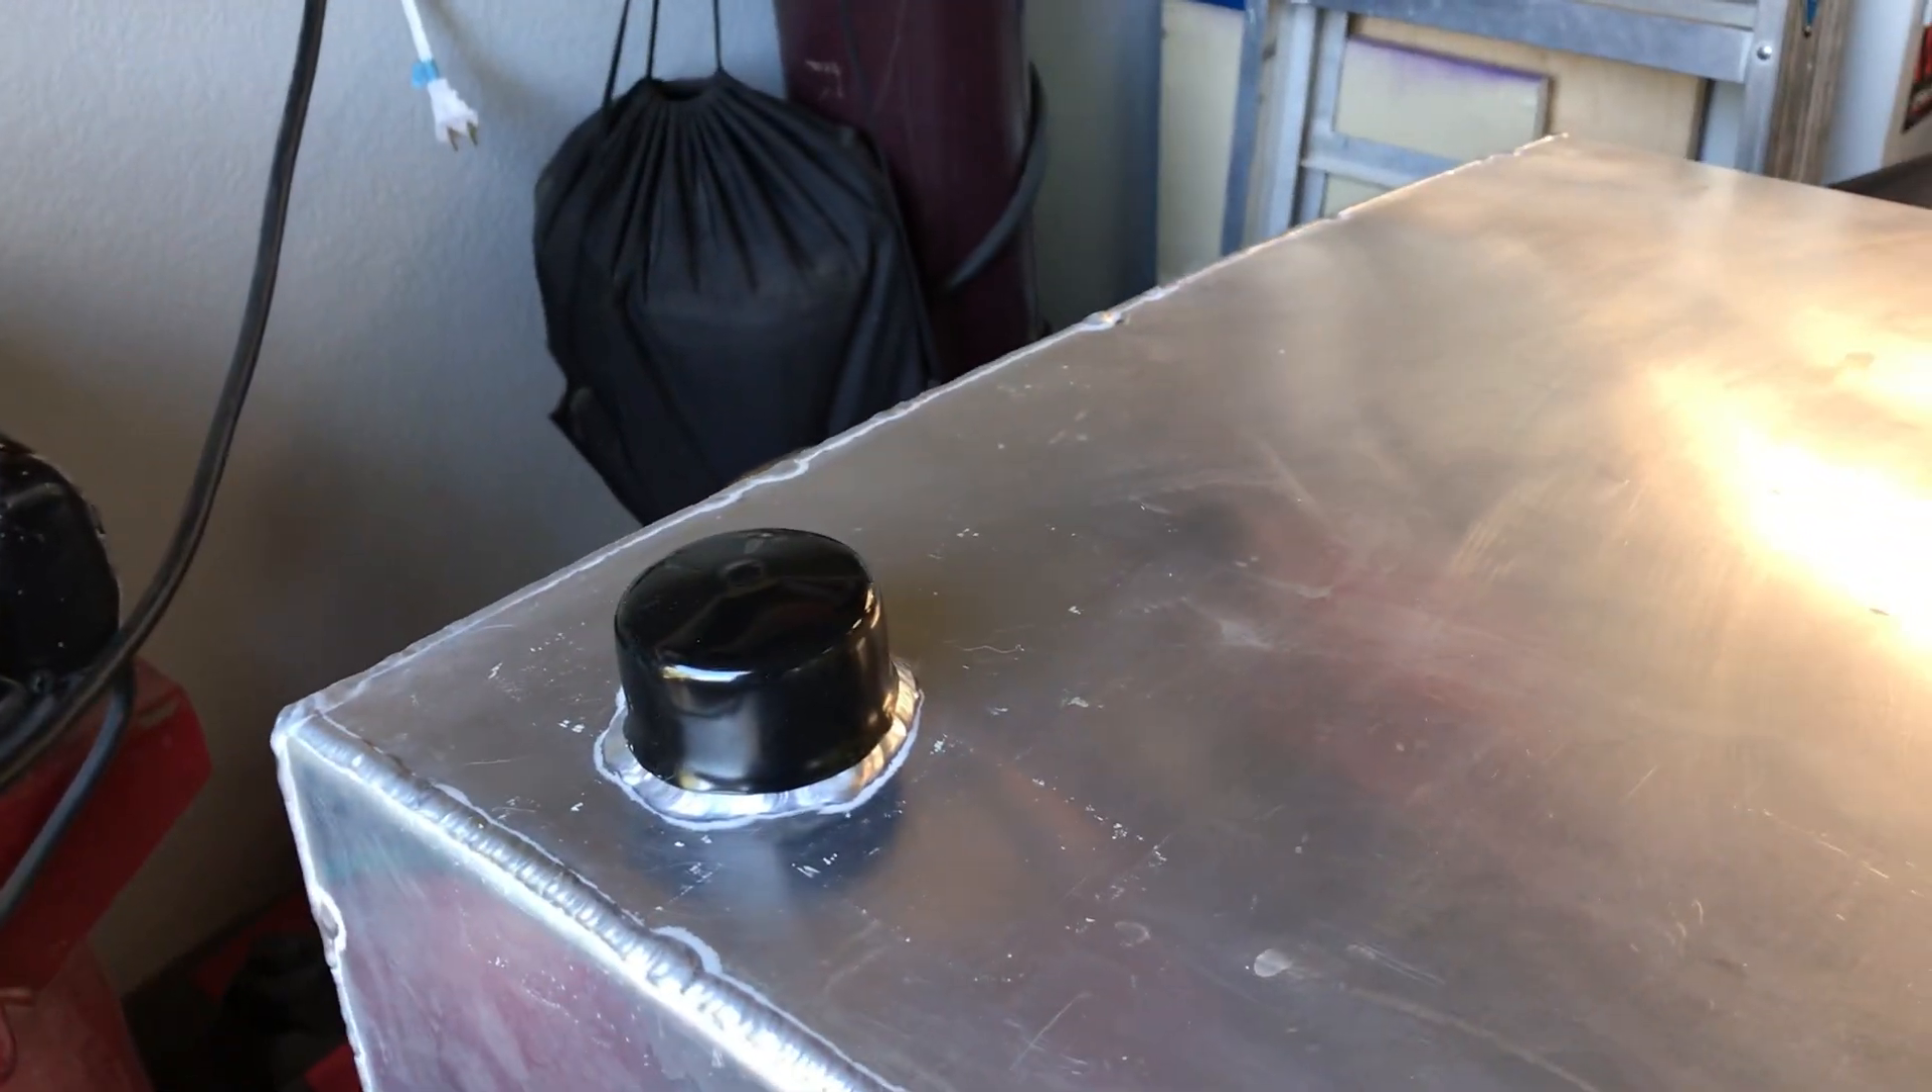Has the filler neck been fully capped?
Yes.